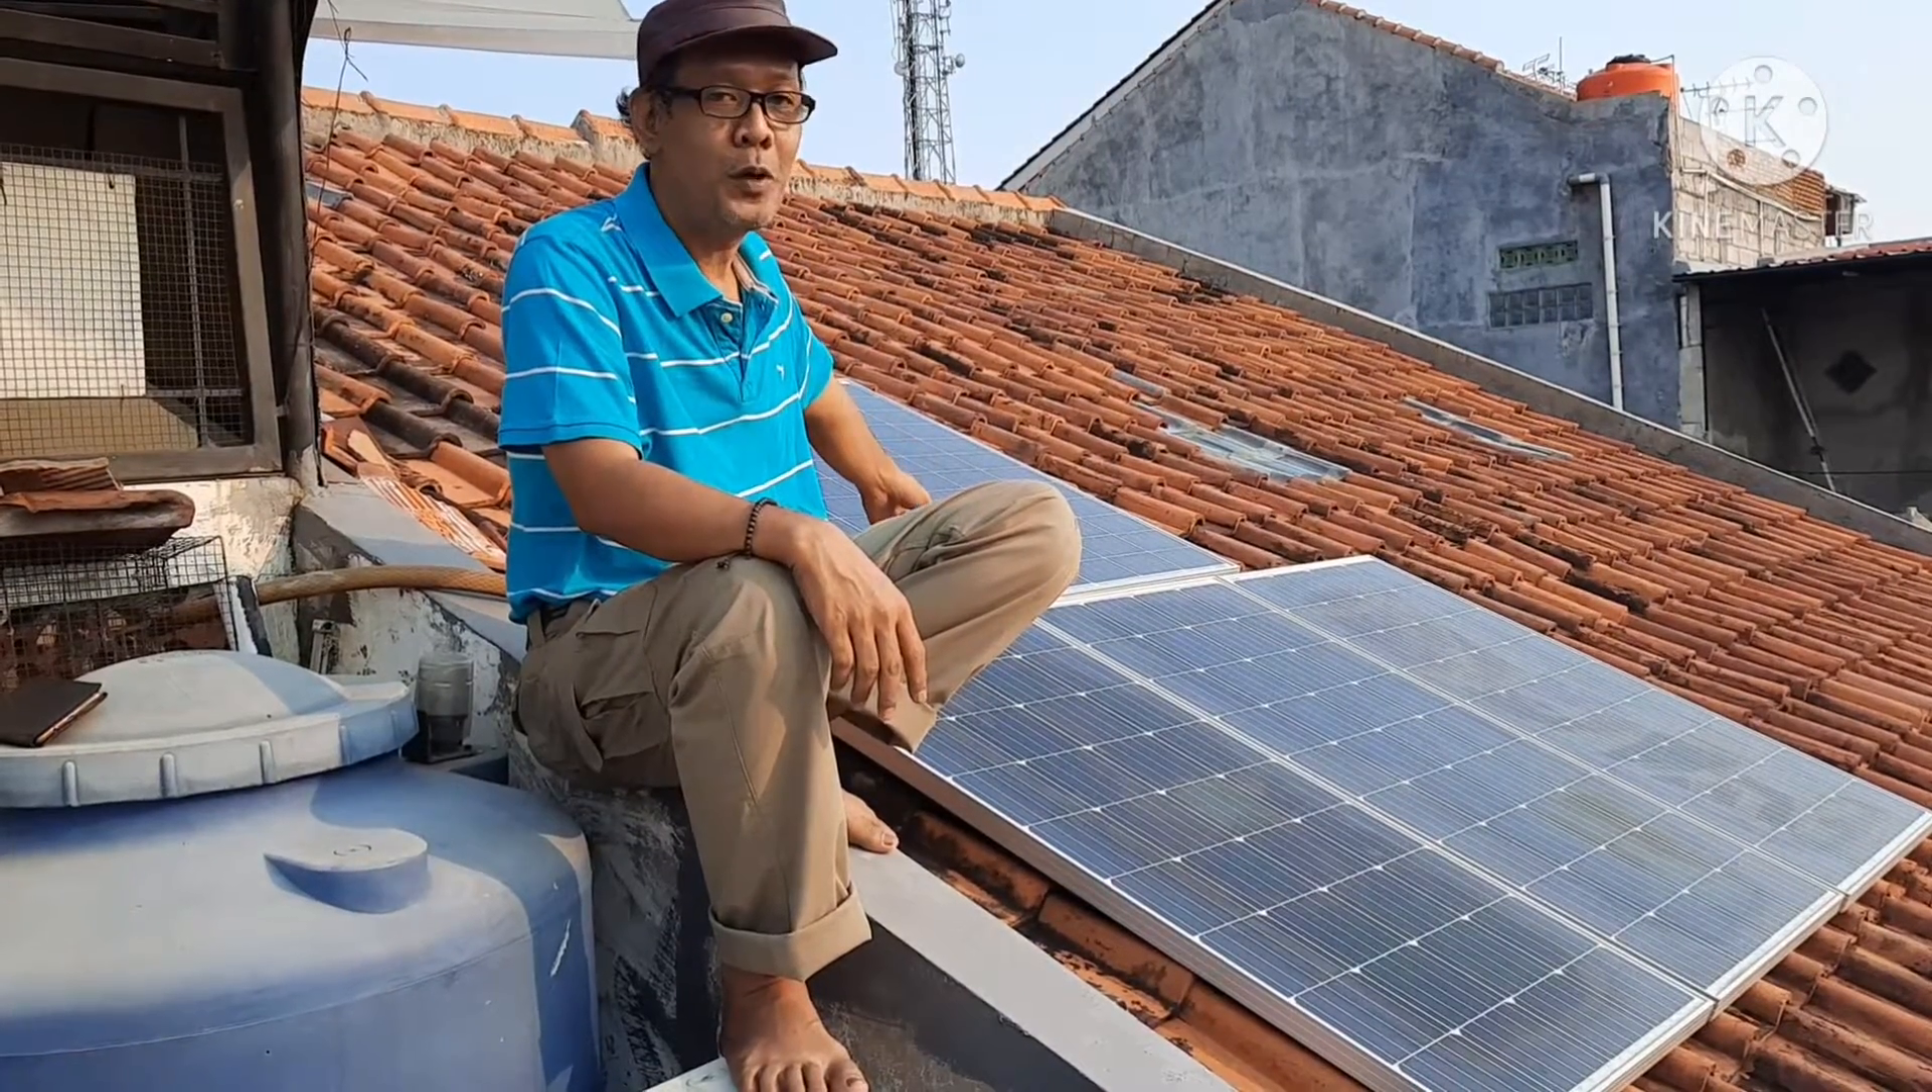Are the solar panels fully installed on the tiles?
Yes.